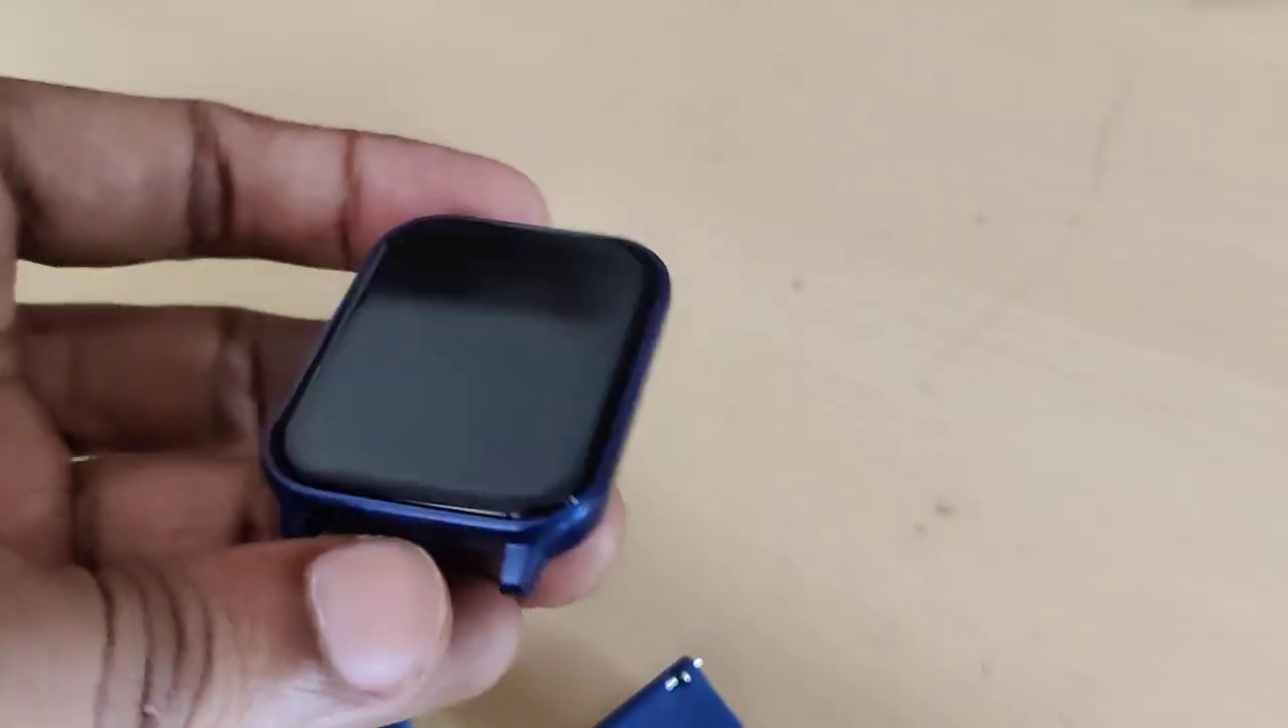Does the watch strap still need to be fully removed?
No.